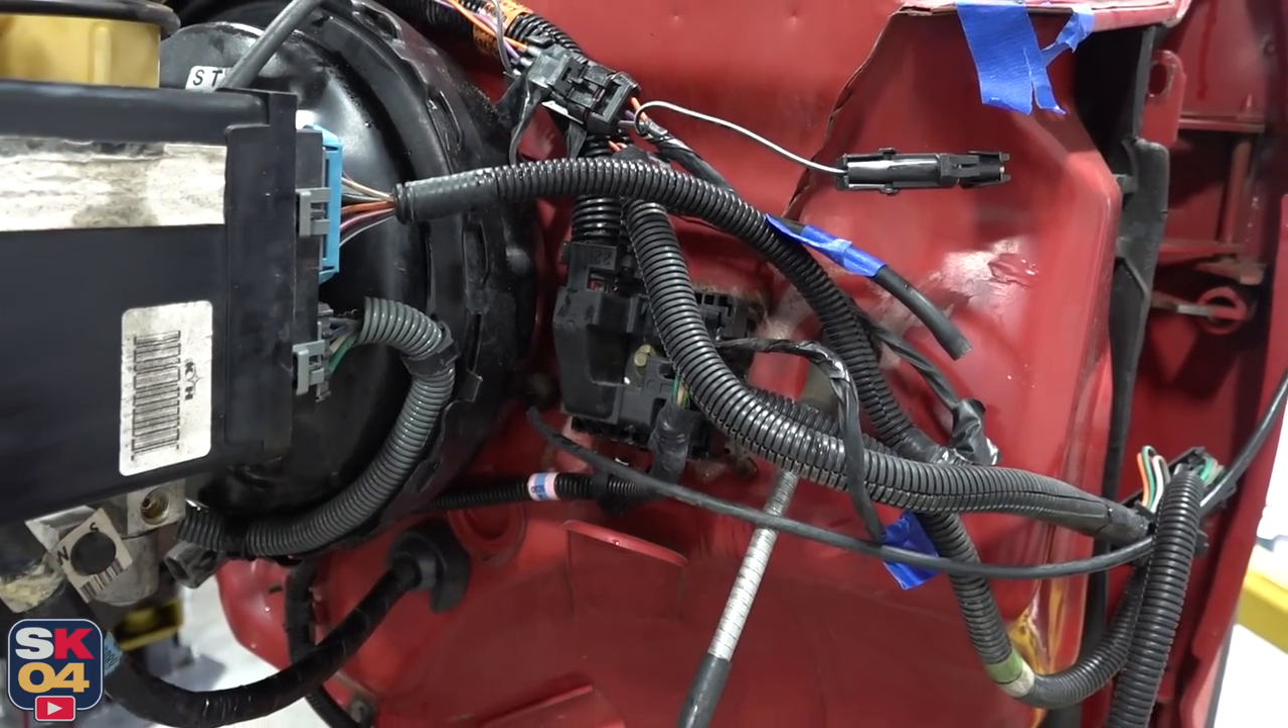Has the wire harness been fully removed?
No.